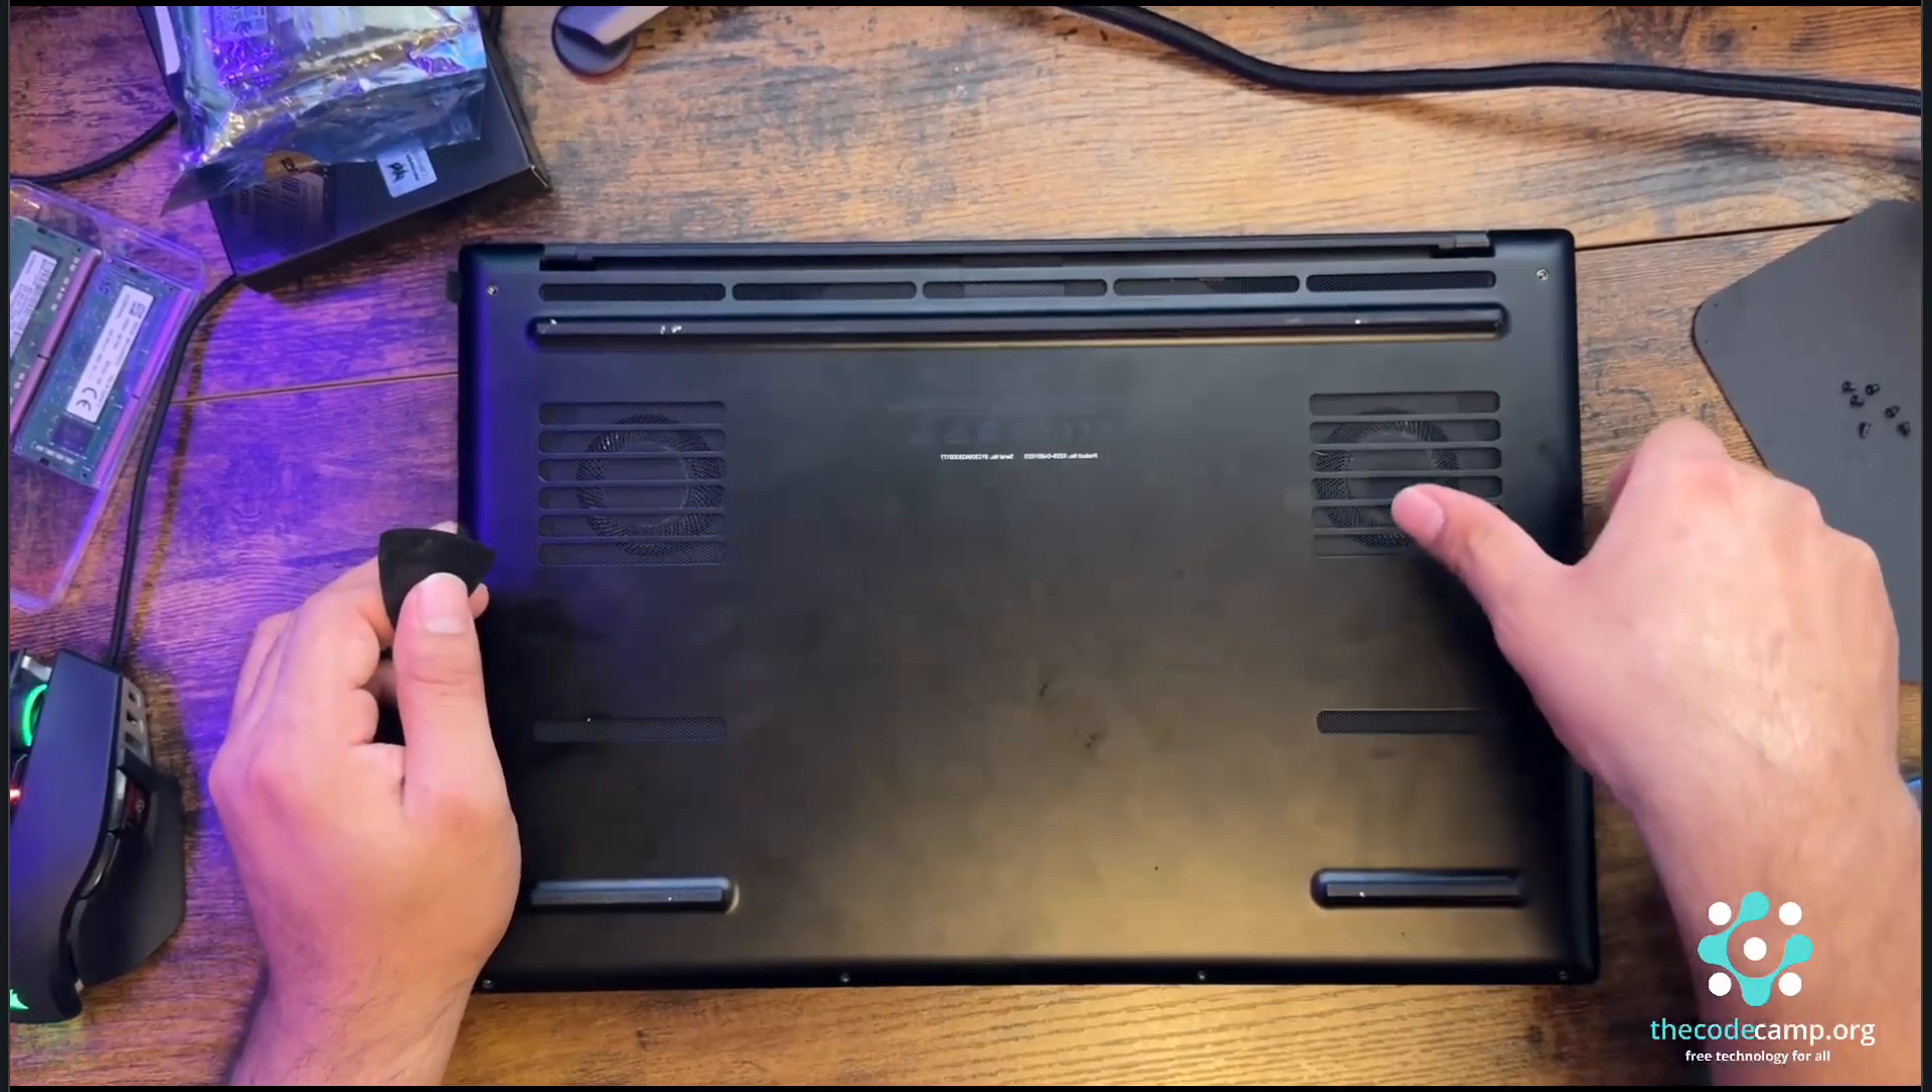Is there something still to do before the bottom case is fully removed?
Yes.